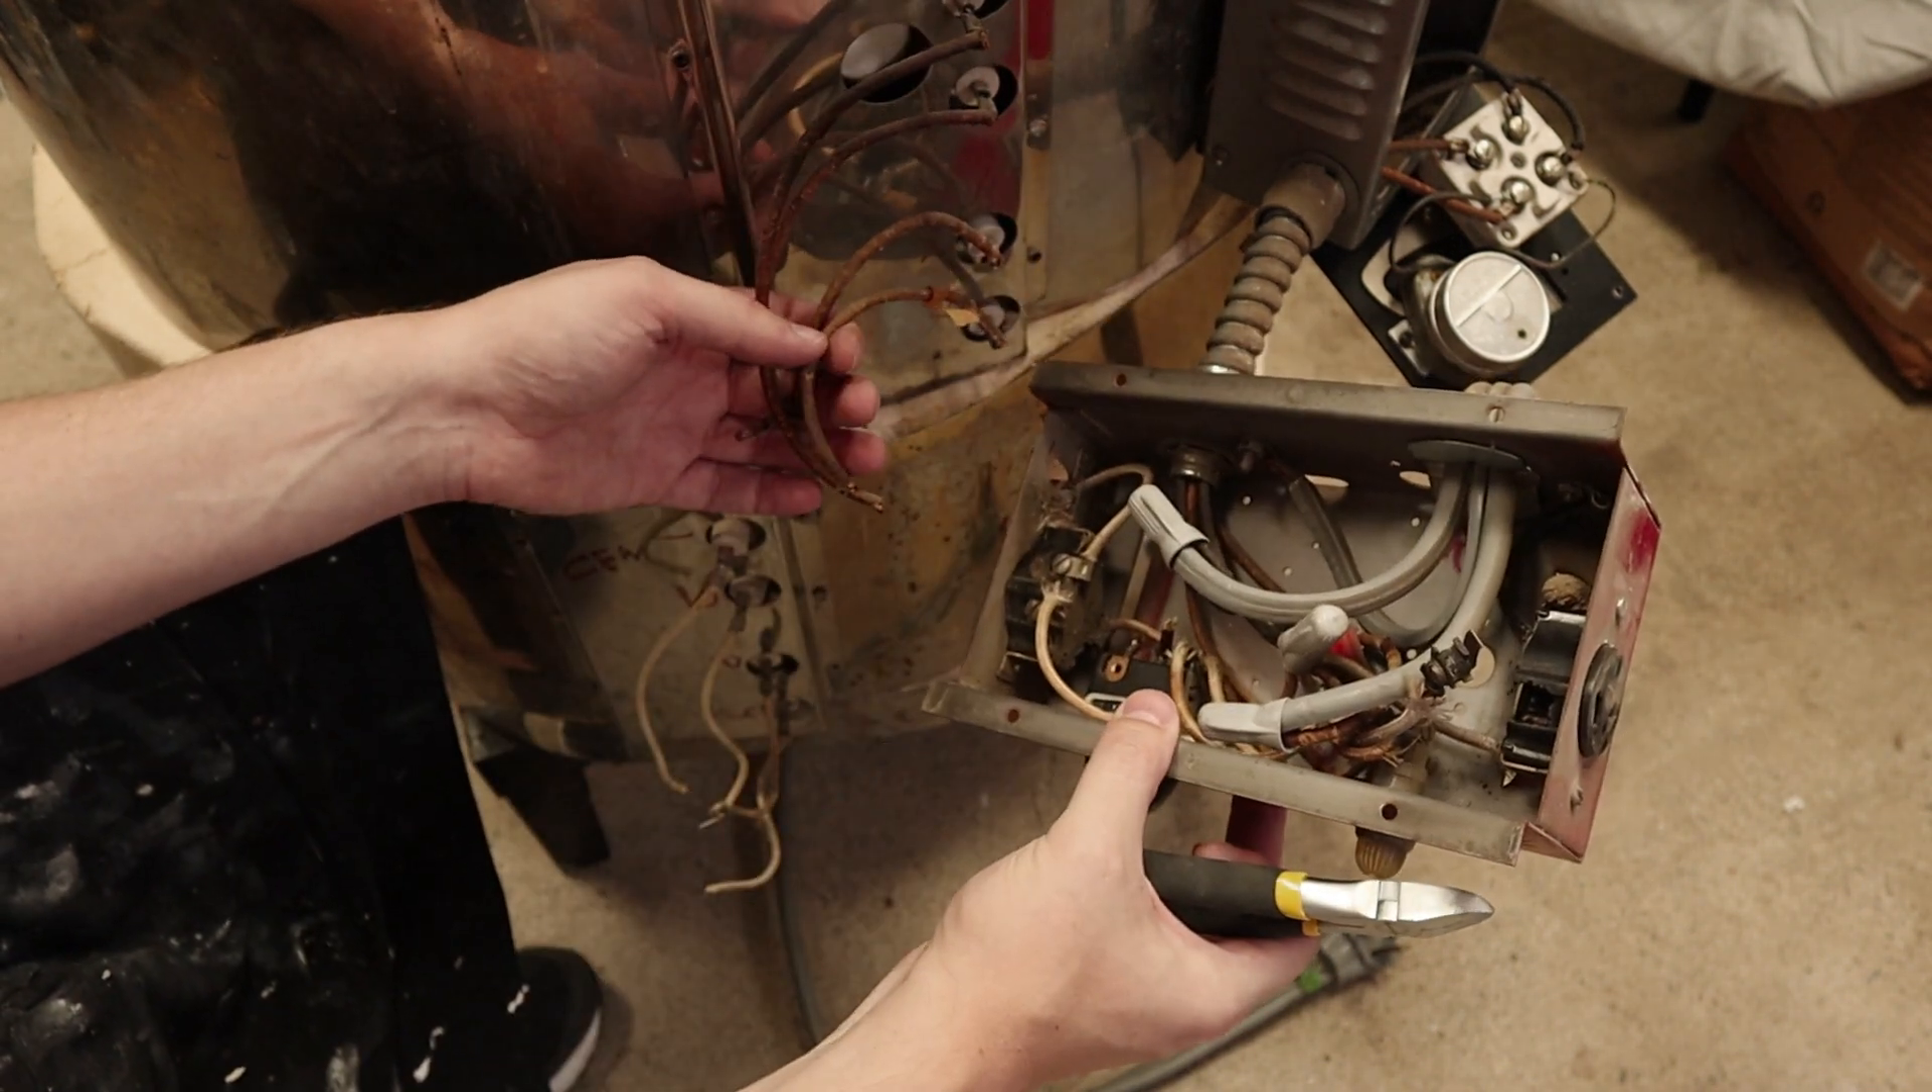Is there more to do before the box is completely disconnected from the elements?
No.